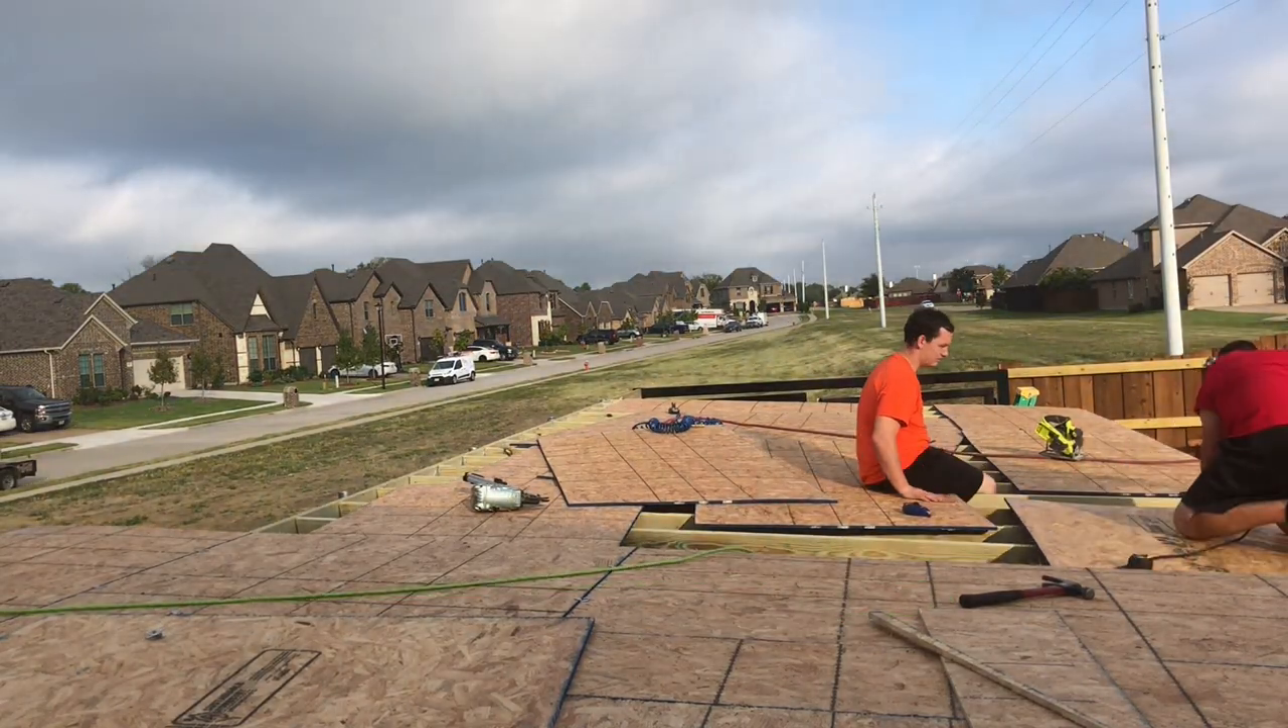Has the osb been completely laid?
No.